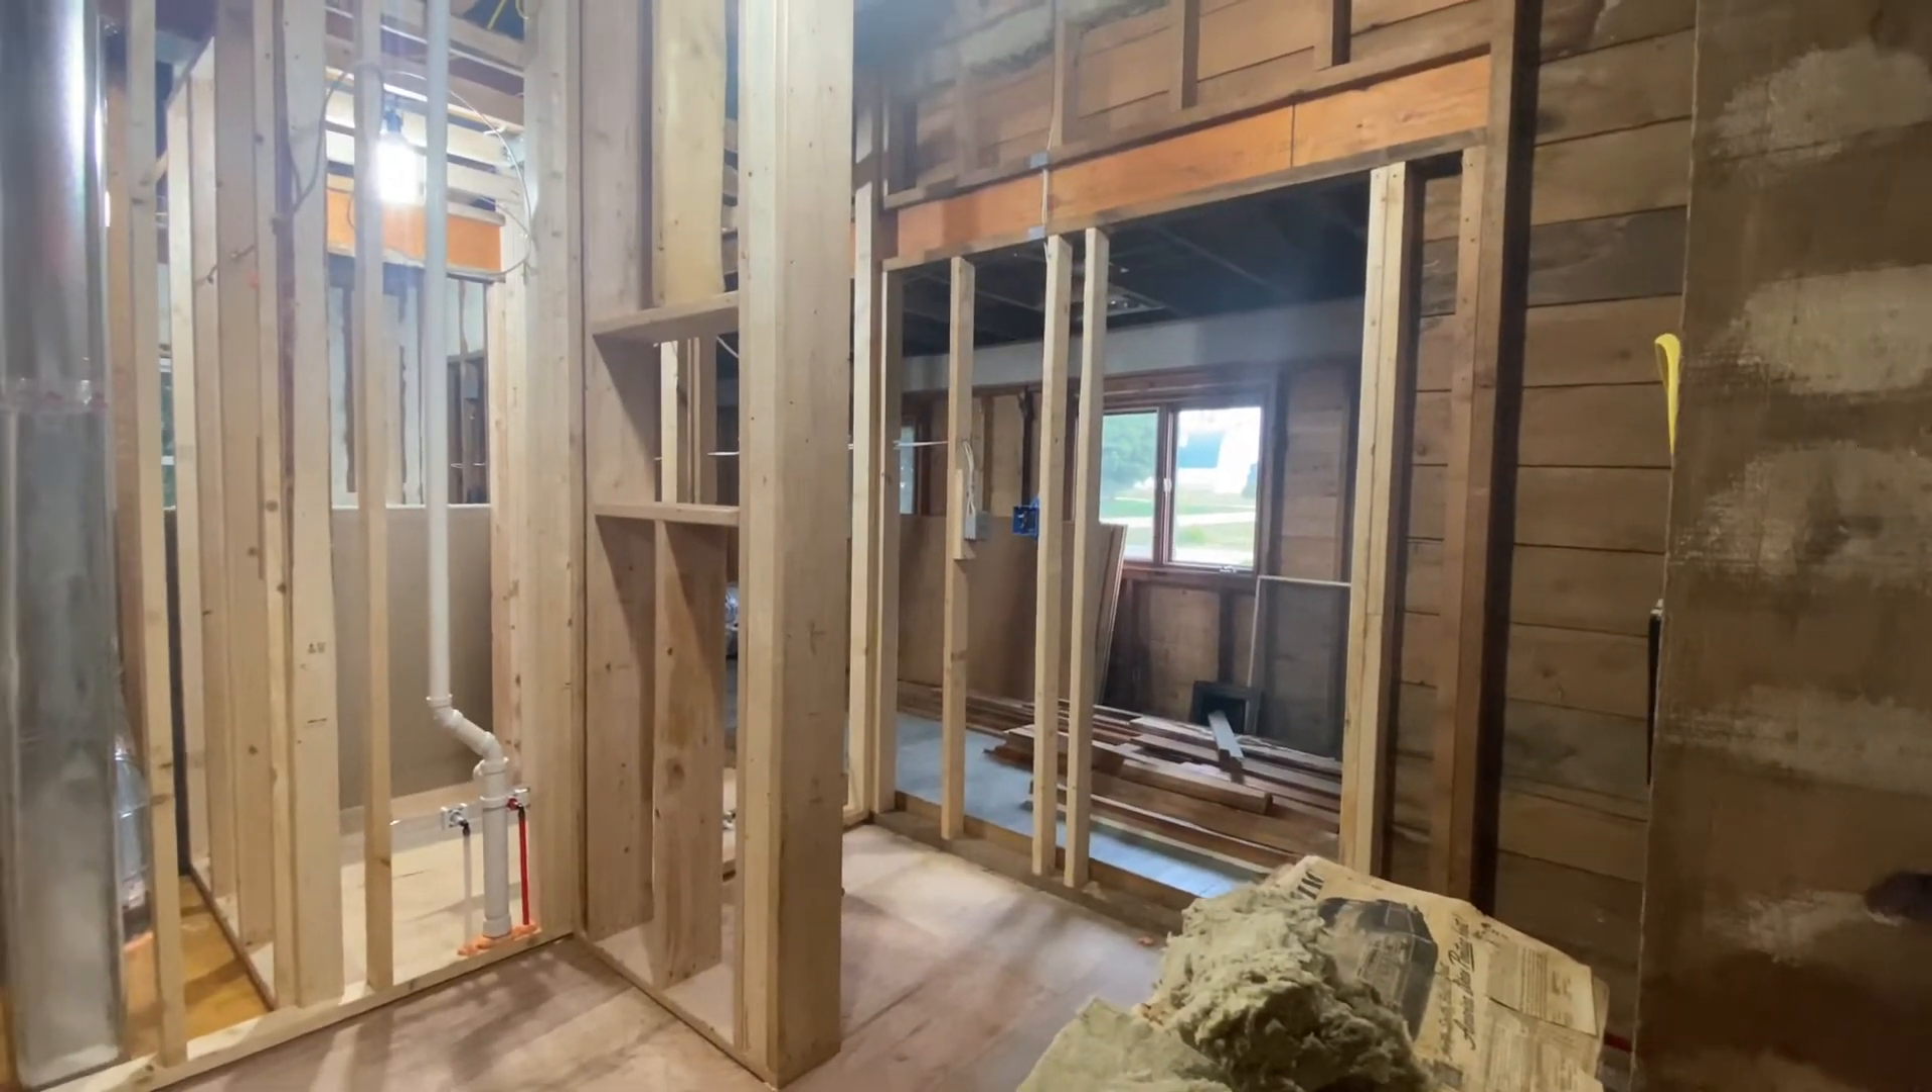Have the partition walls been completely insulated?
No.